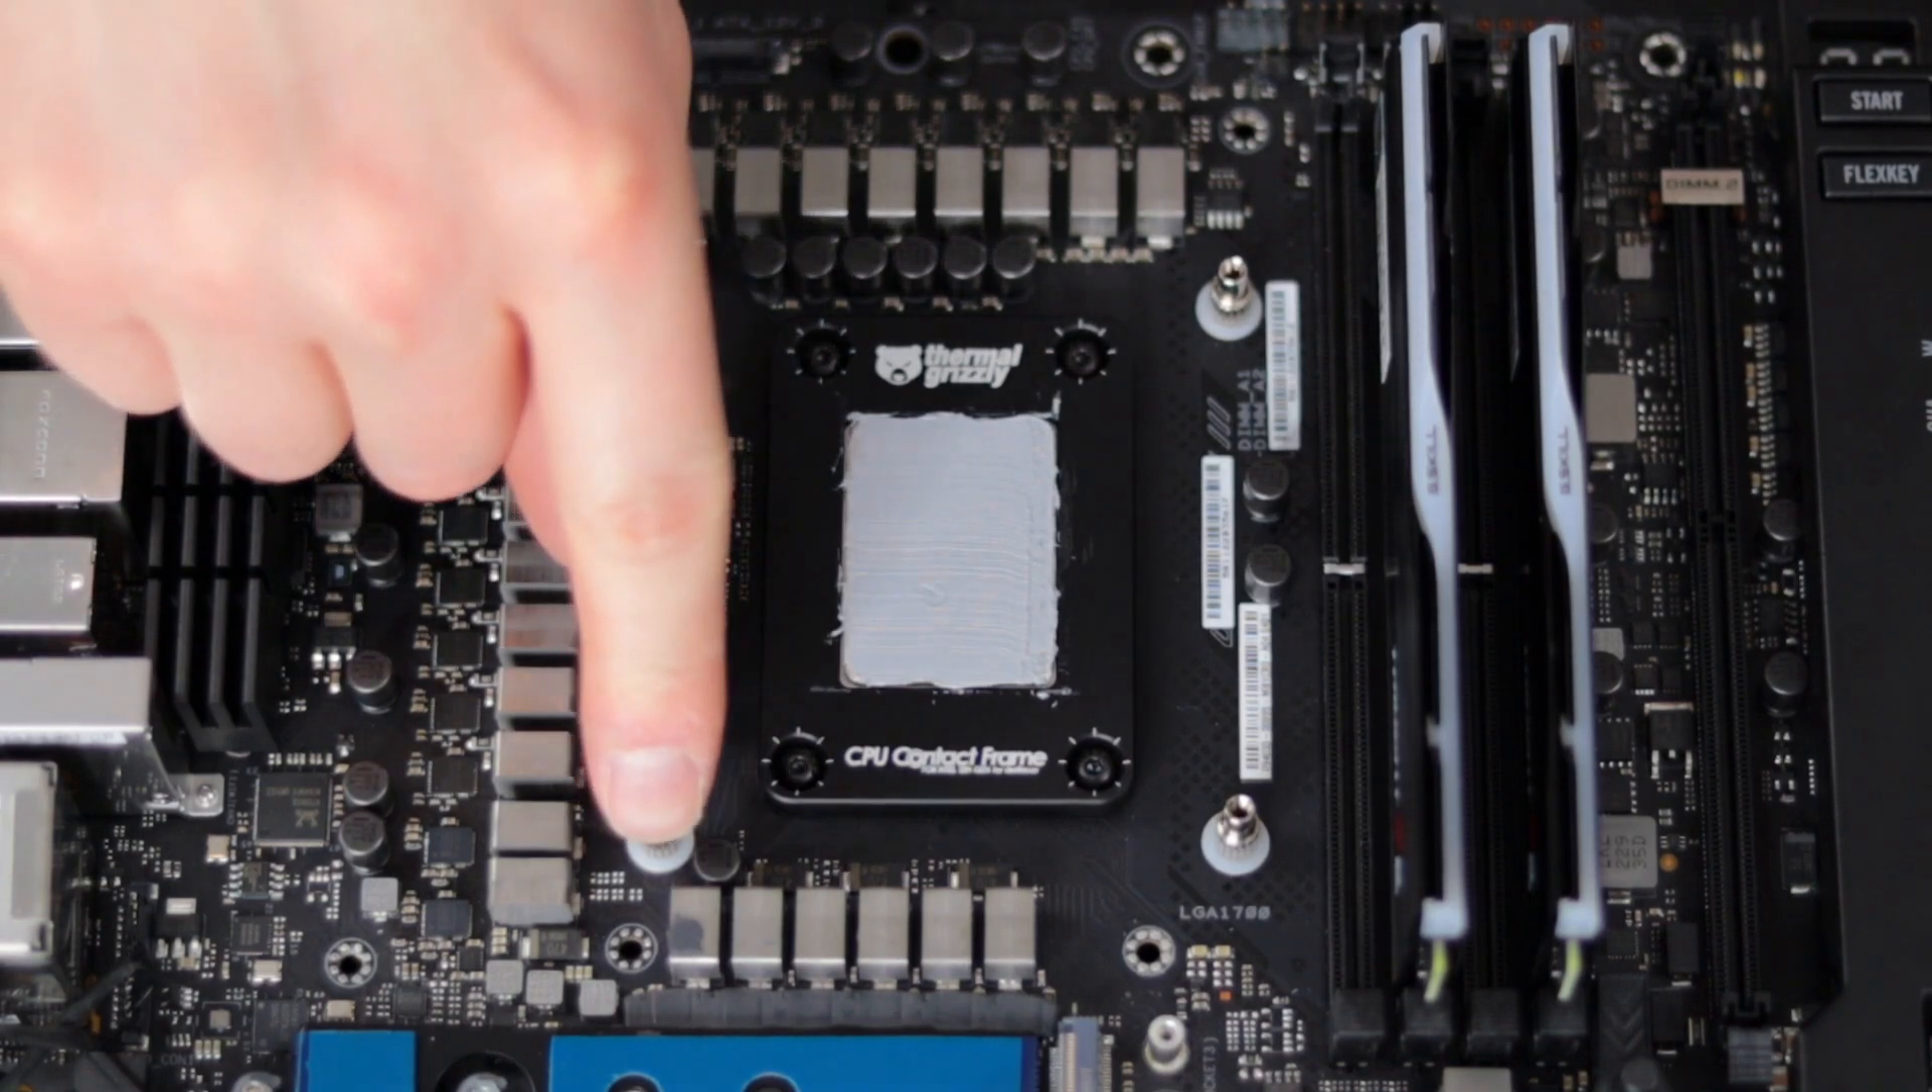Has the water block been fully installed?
No.